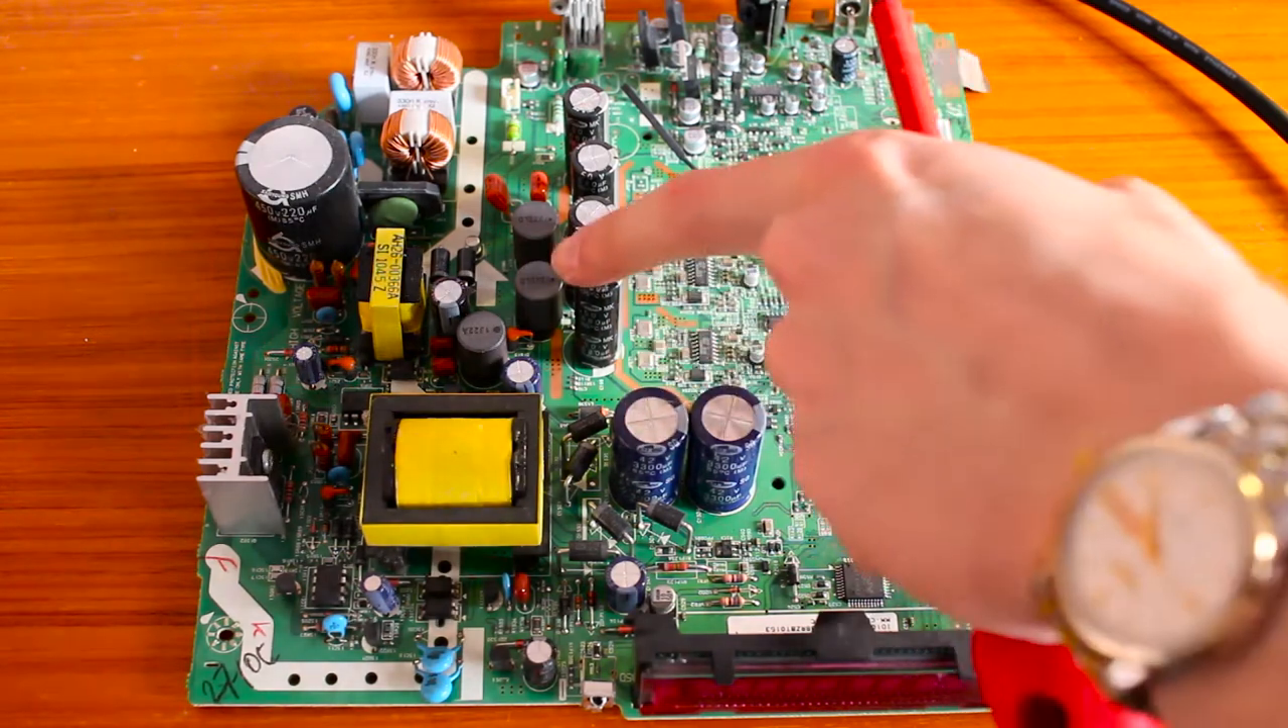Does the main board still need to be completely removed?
No.